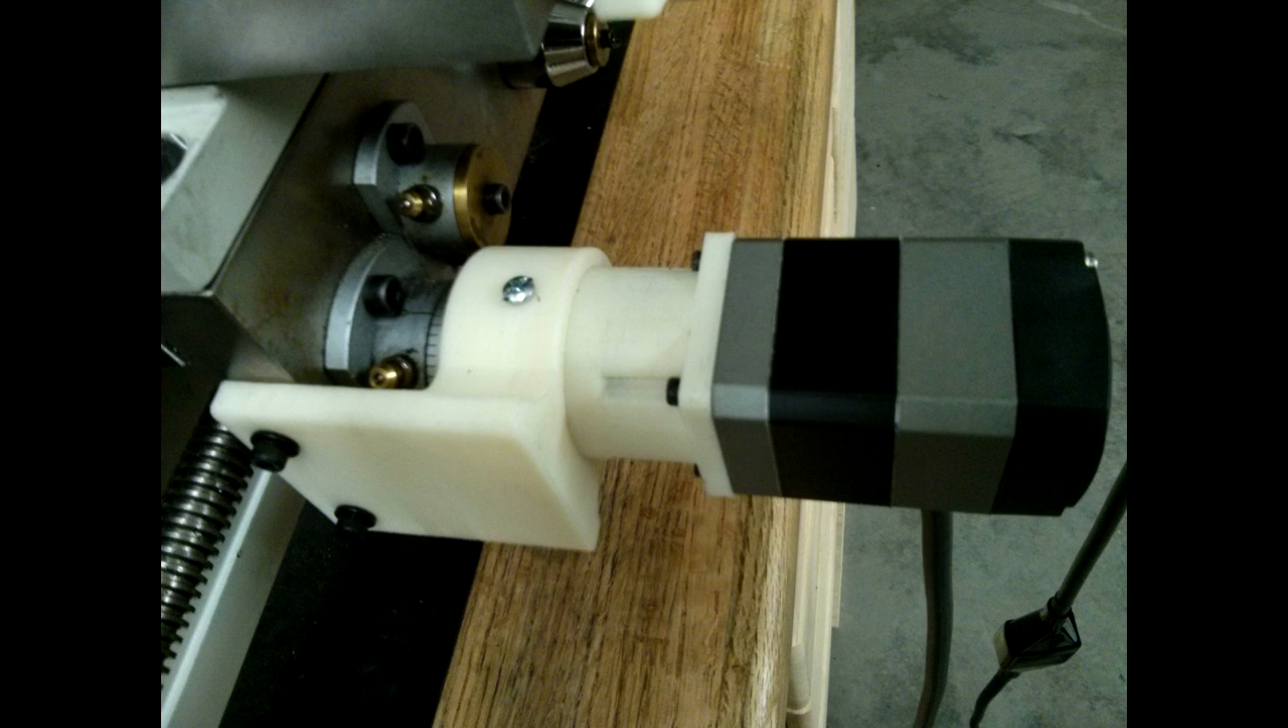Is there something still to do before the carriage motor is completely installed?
No.